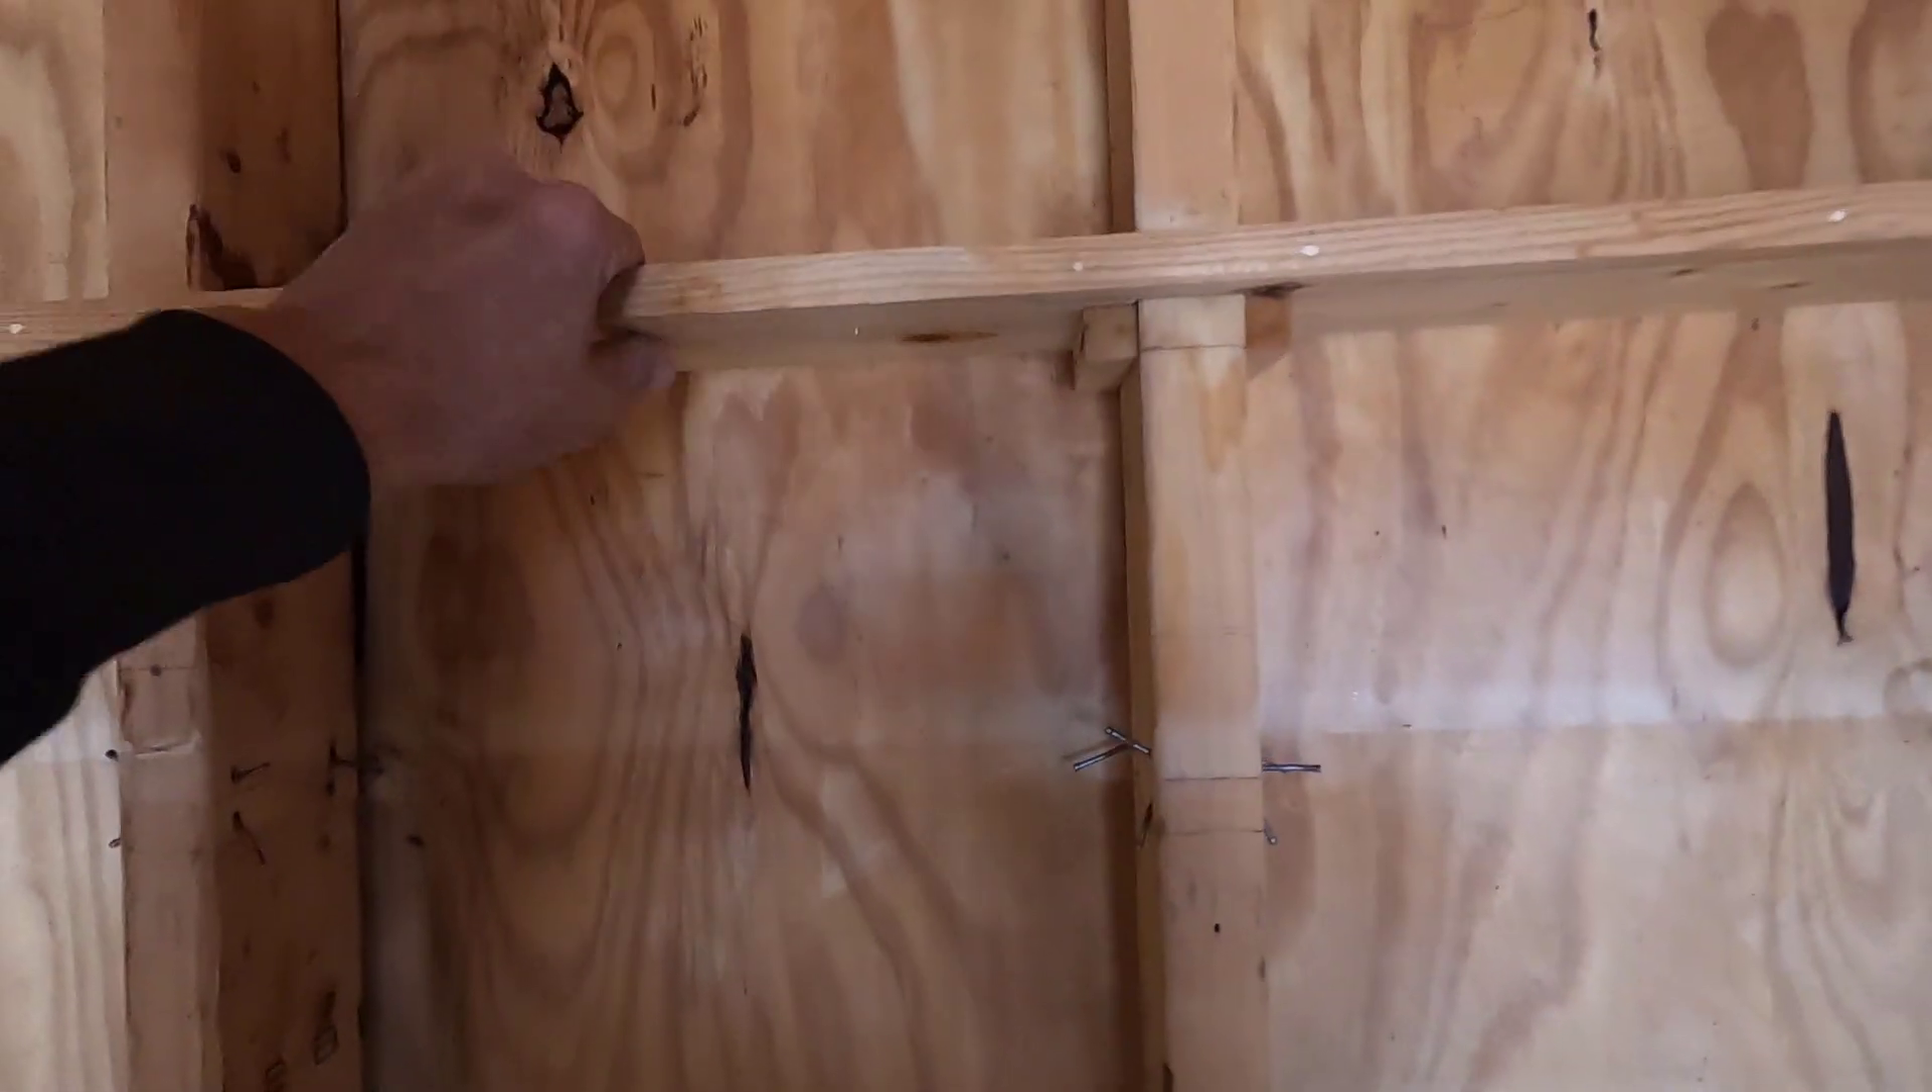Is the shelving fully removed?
No.